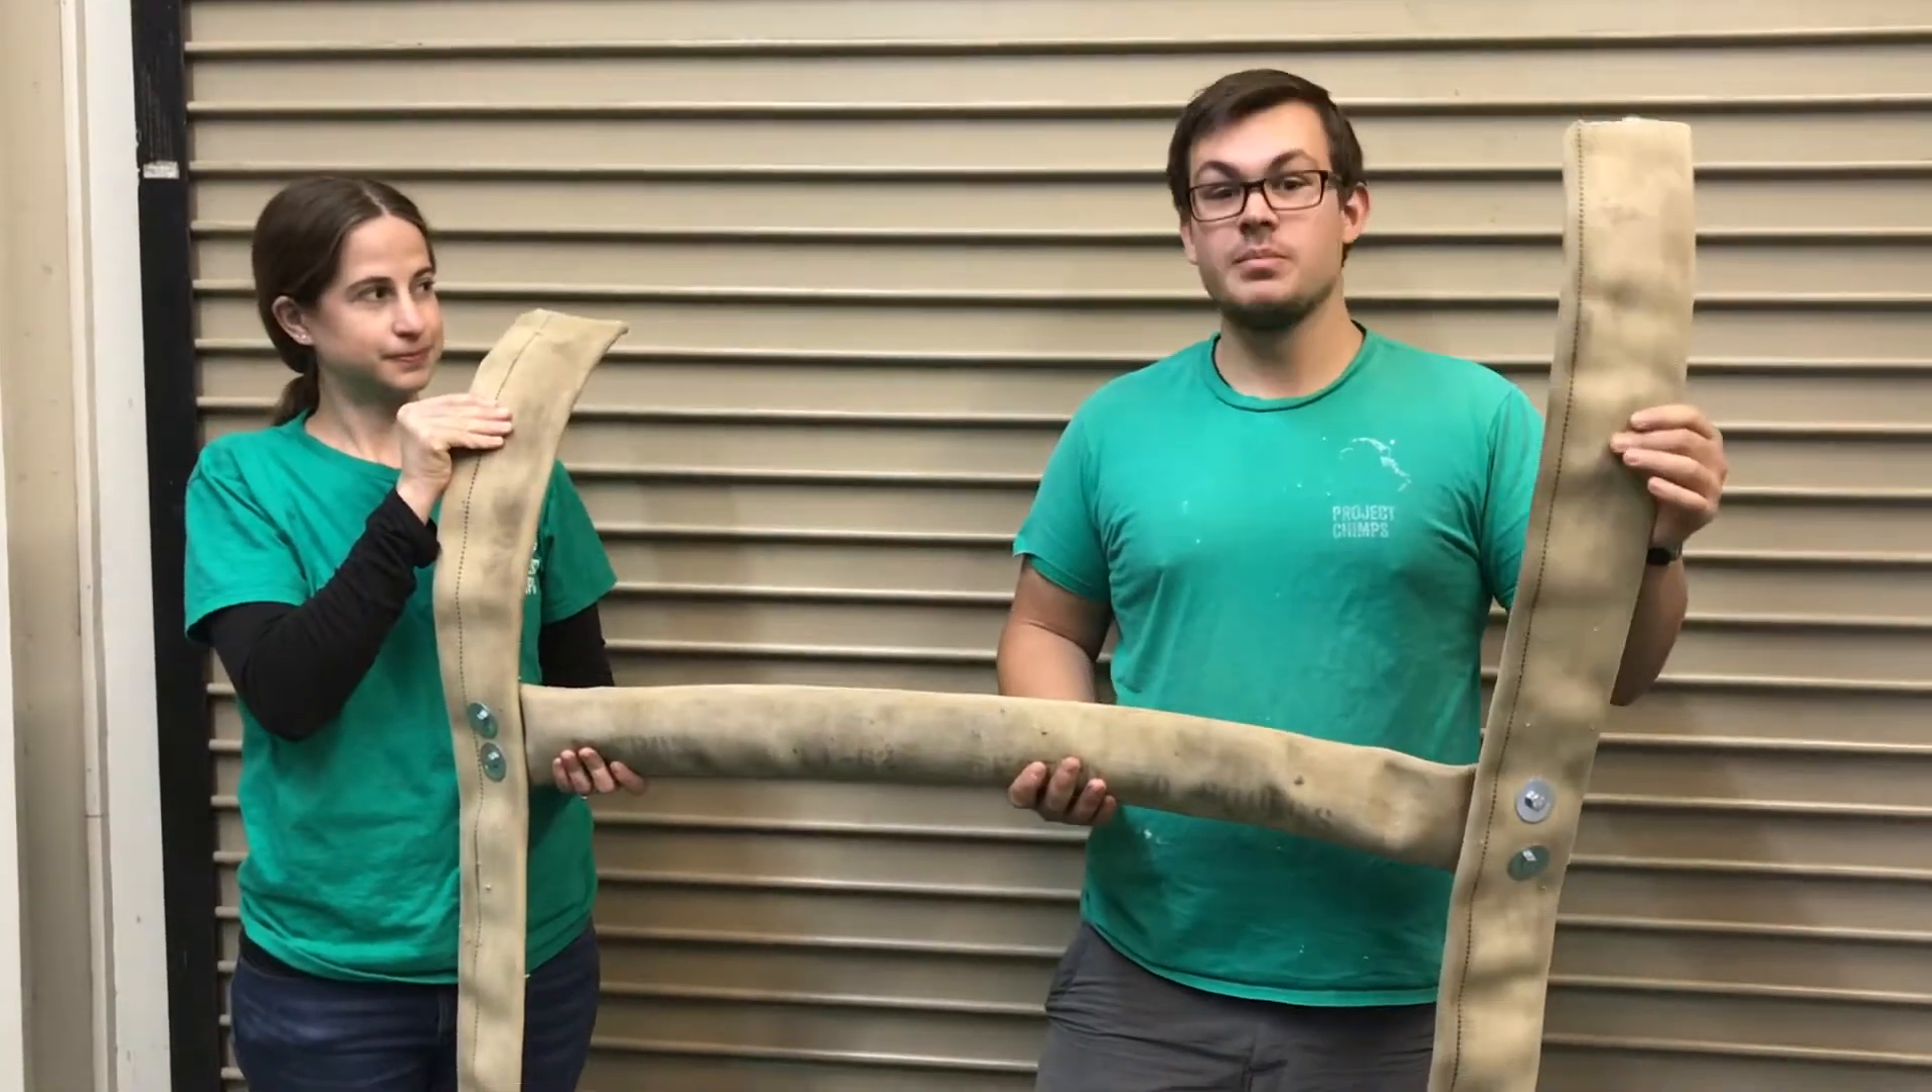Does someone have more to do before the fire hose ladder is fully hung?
Yes.